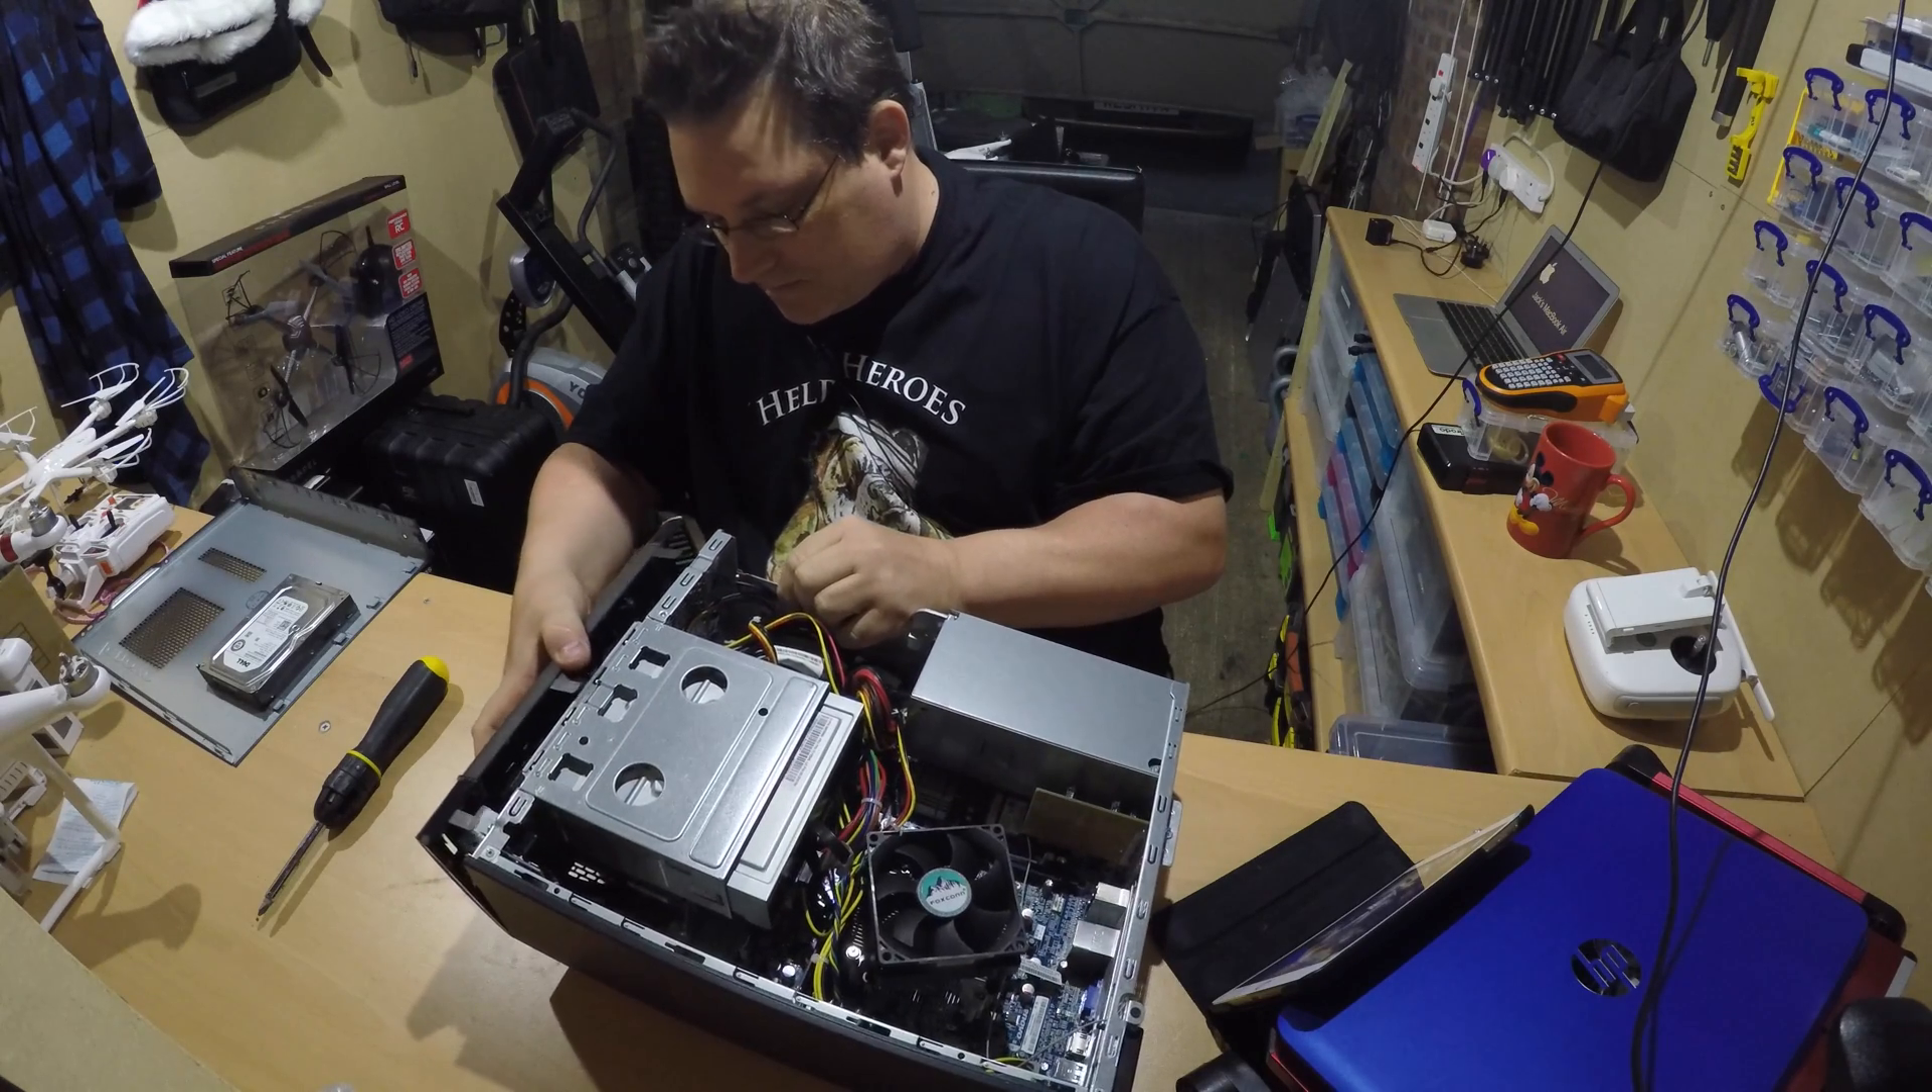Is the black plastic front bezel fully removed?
No.